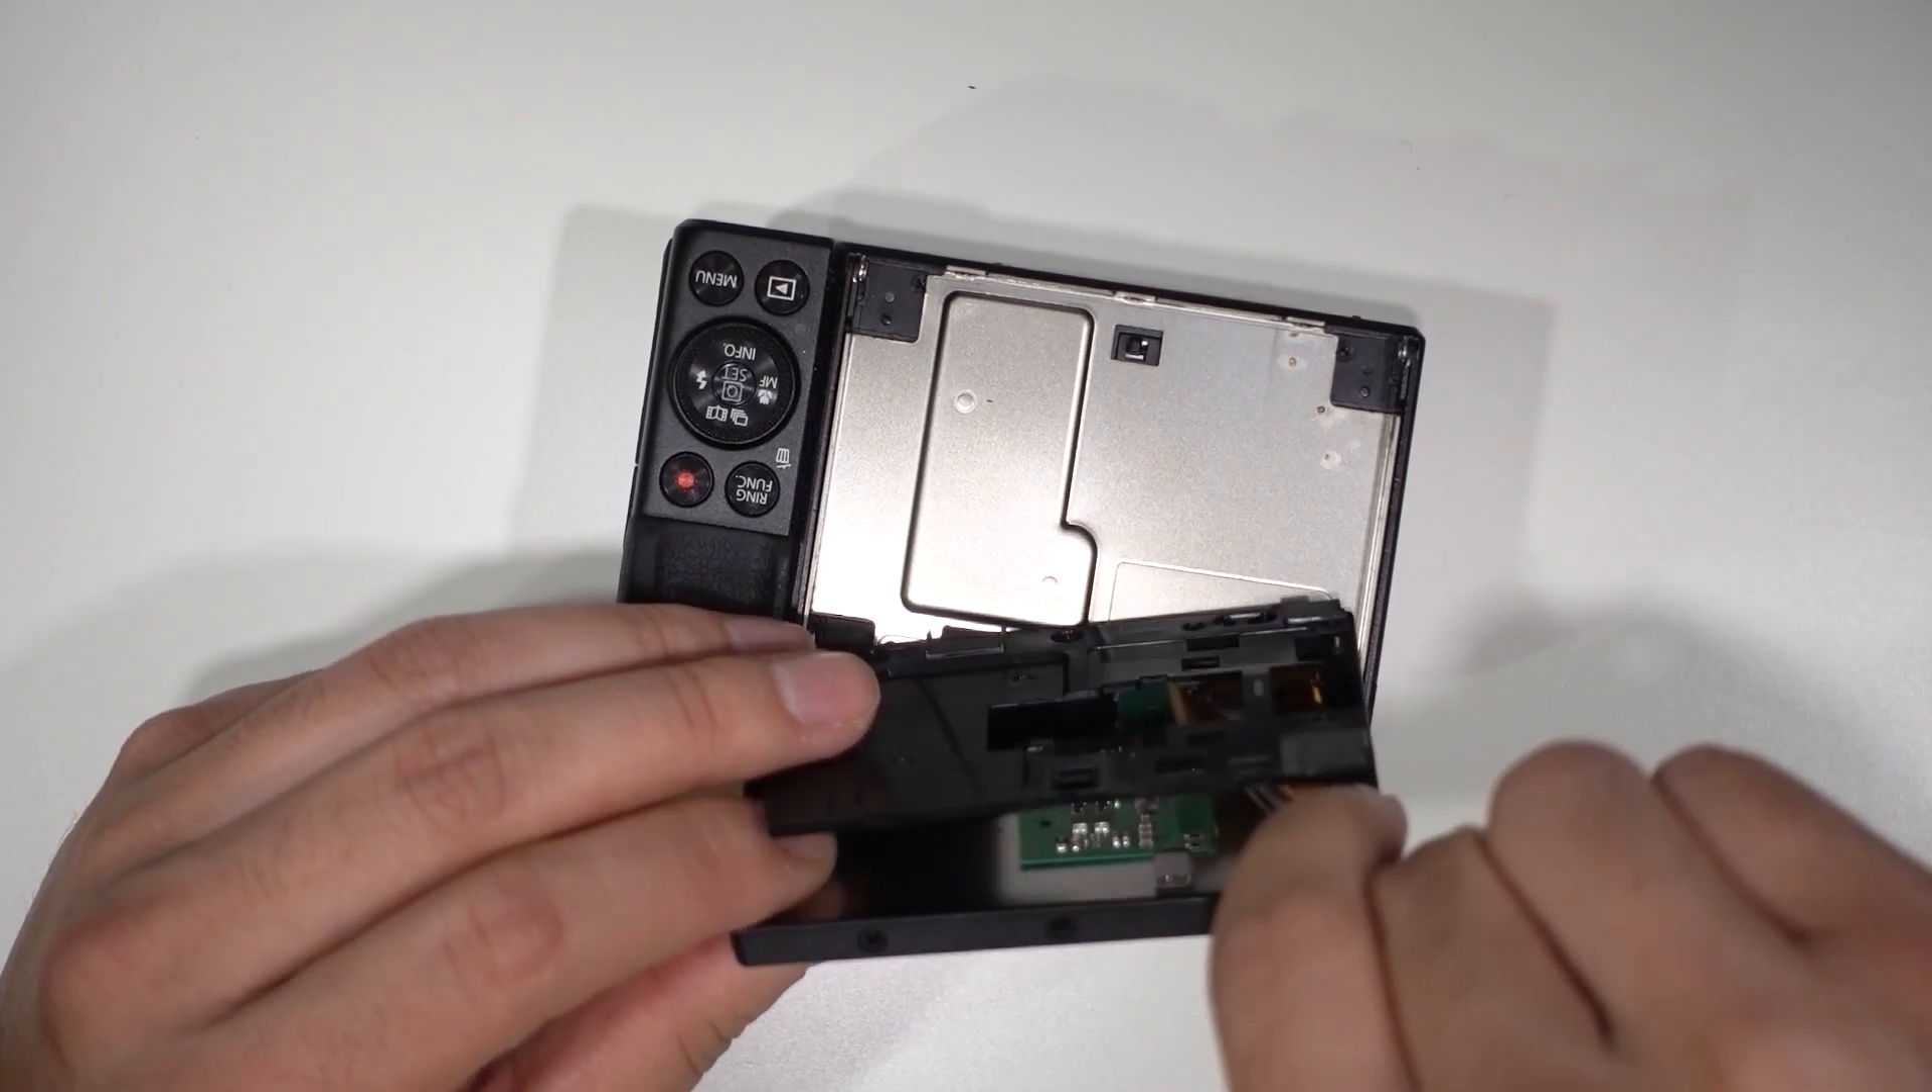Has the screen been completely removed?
No.